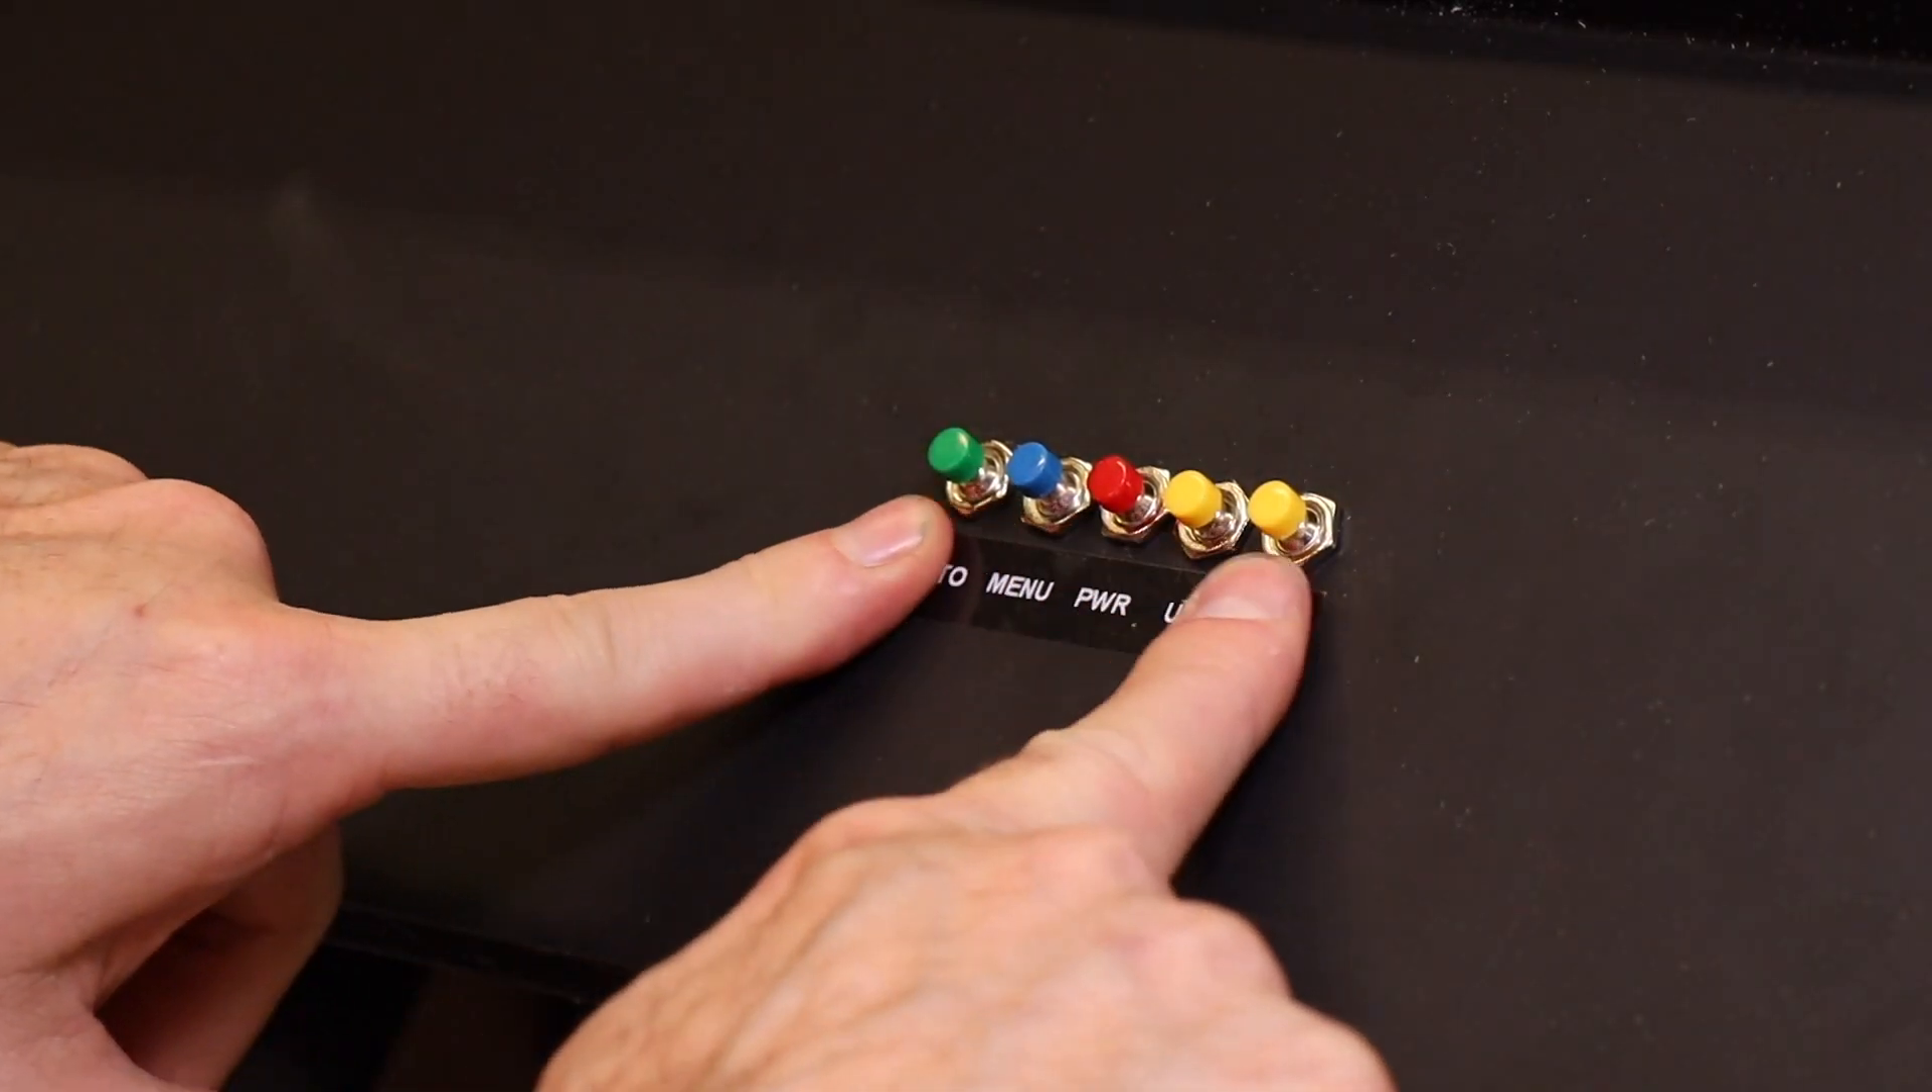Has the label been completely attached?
Yes.